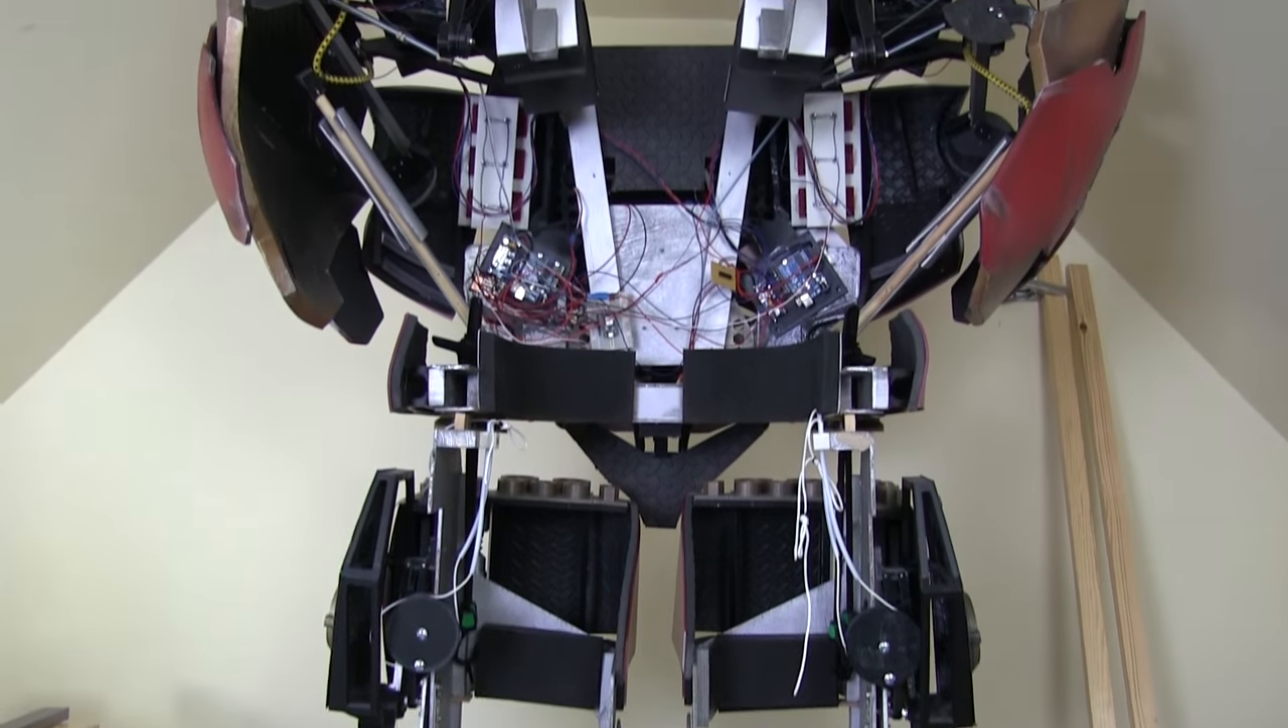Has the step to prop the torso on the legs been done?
Yes.